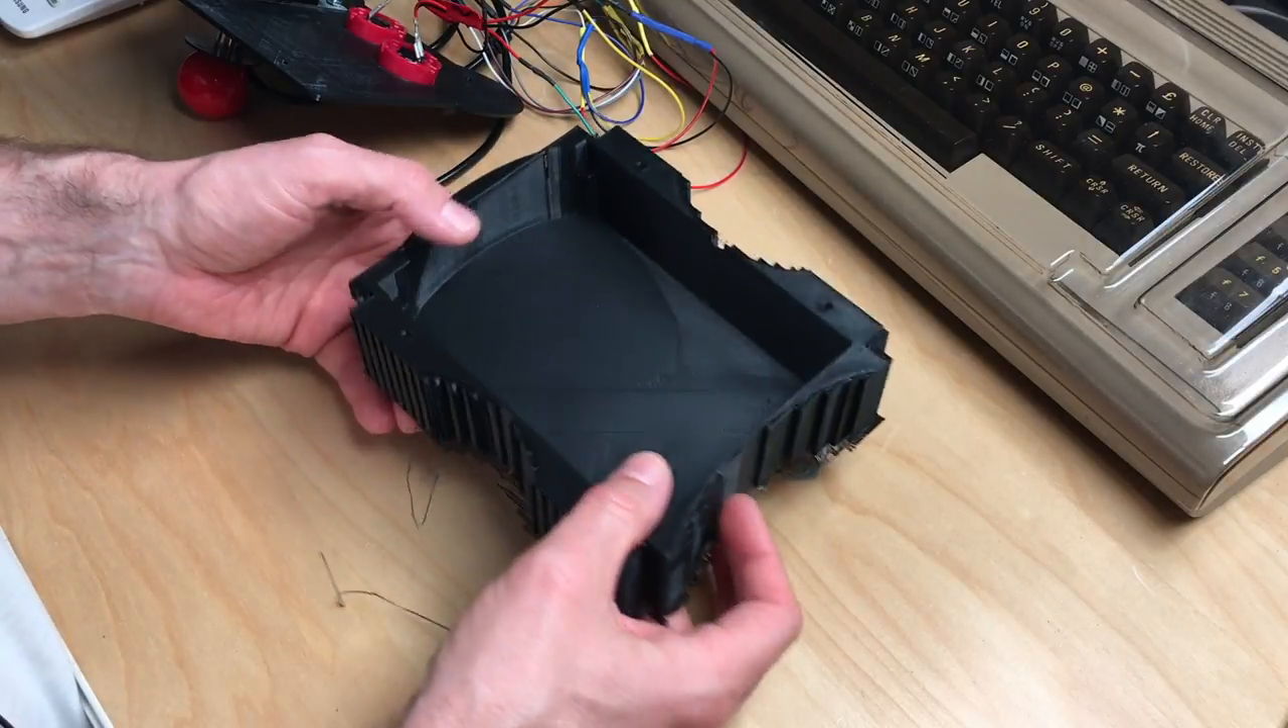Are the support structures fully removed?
No.